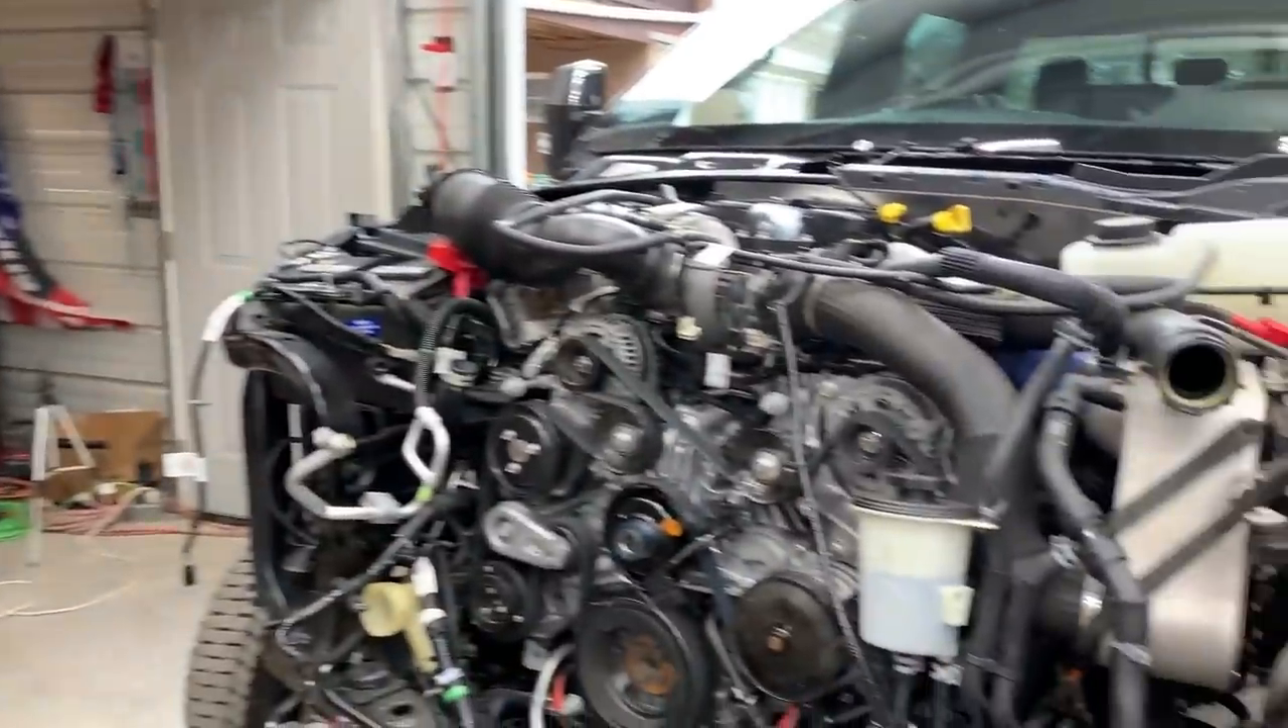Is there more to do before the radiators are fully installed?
Yes.